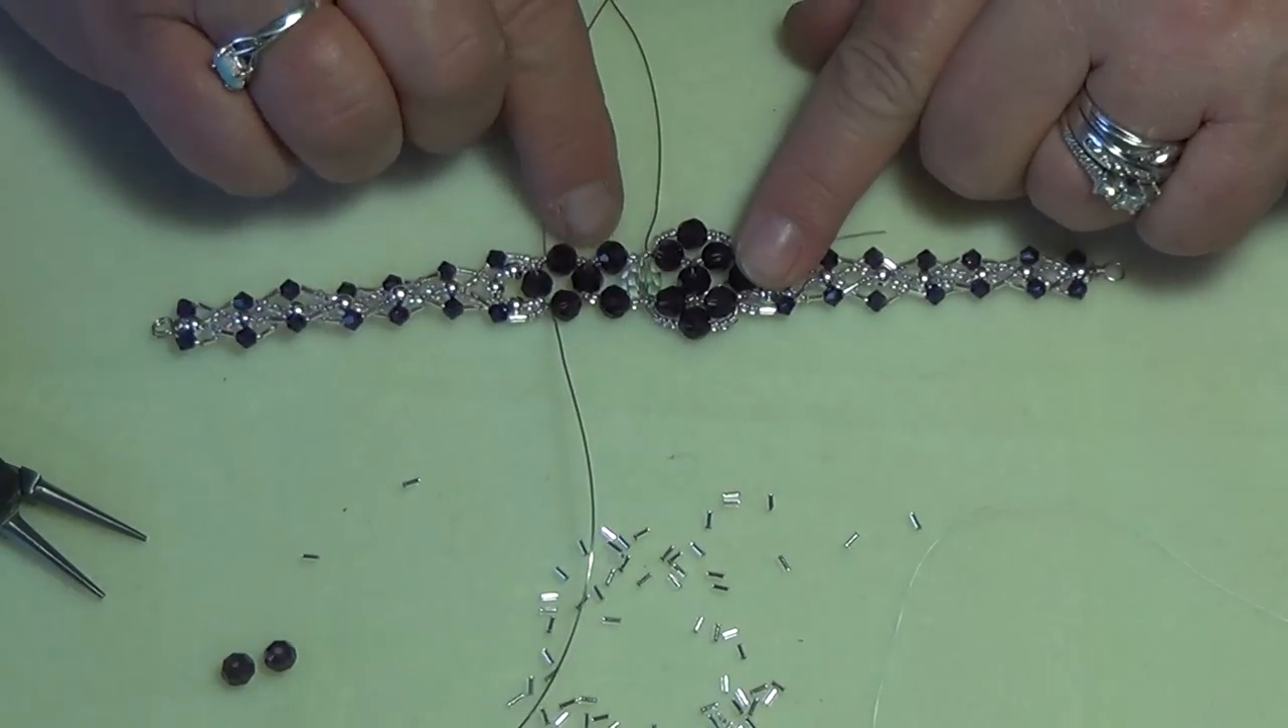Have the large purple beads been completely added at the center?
No.